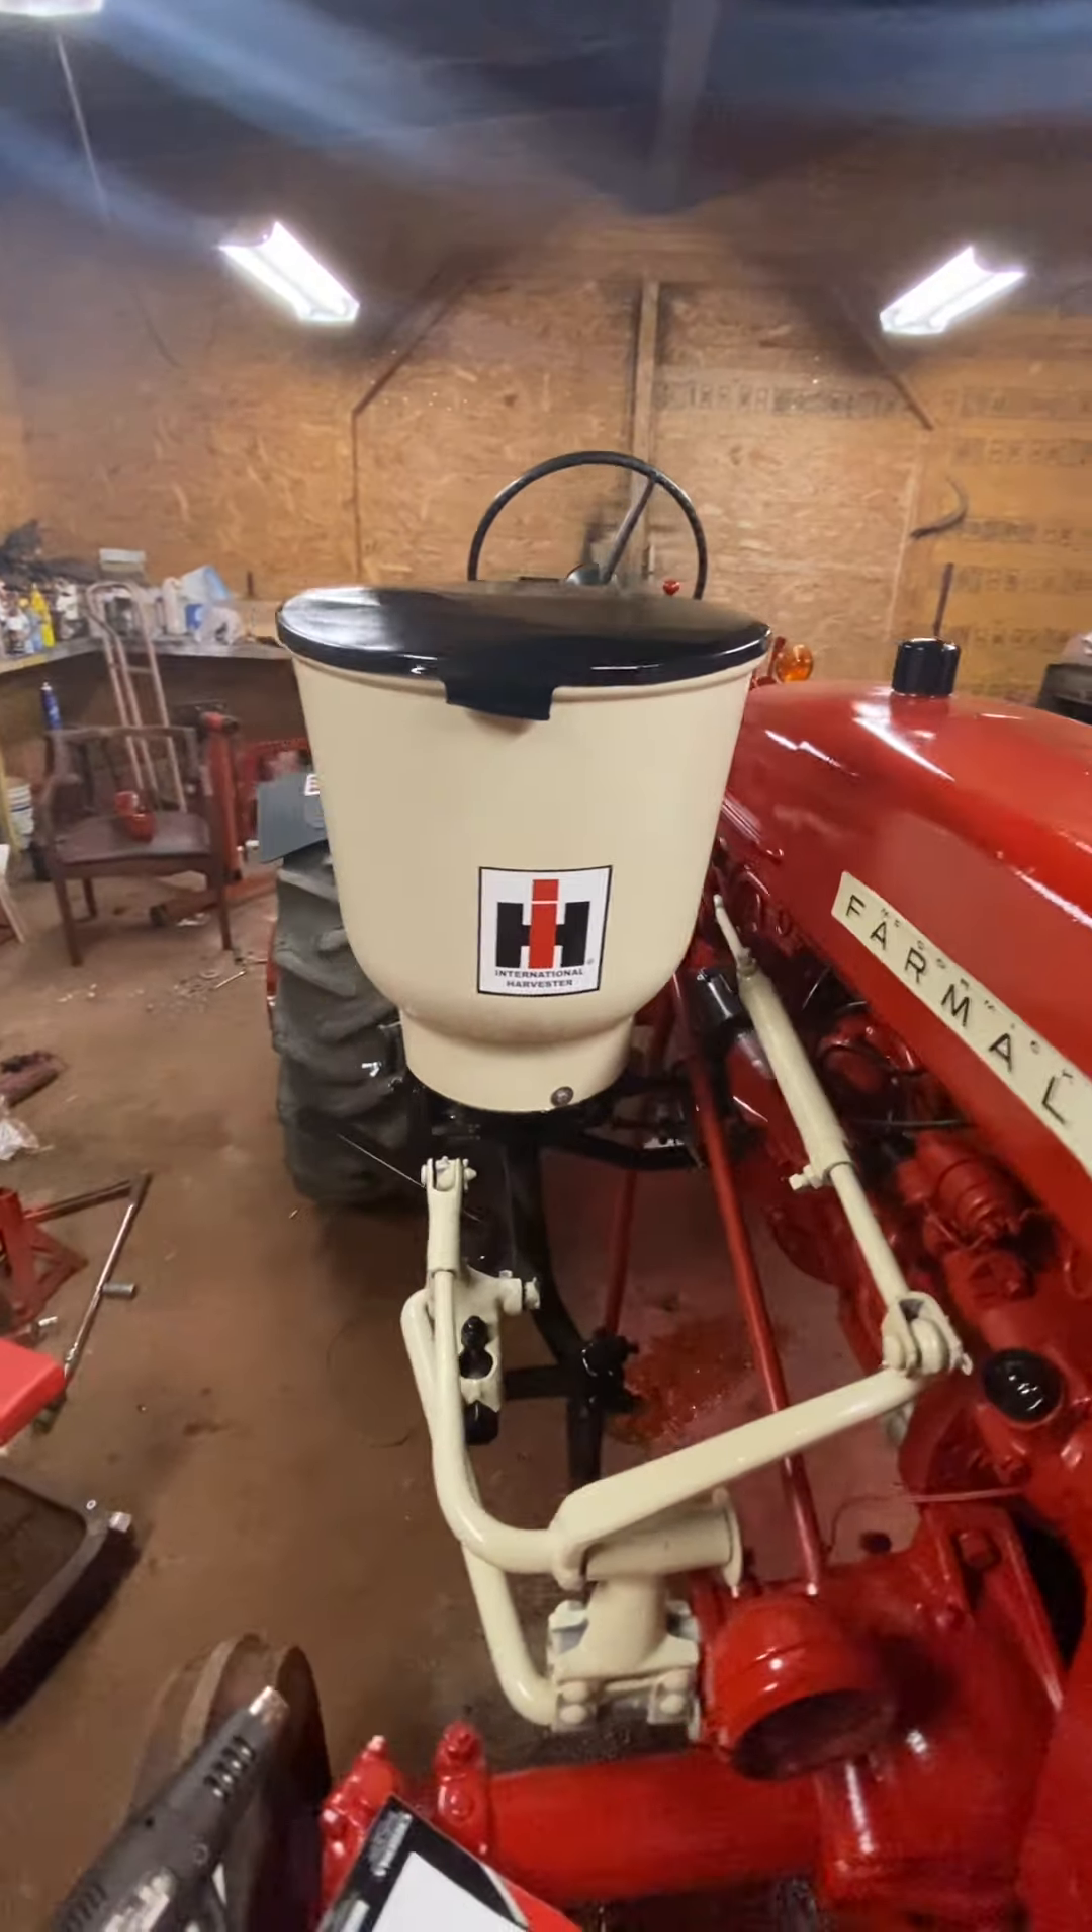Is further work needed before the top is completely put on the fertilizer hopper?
No.